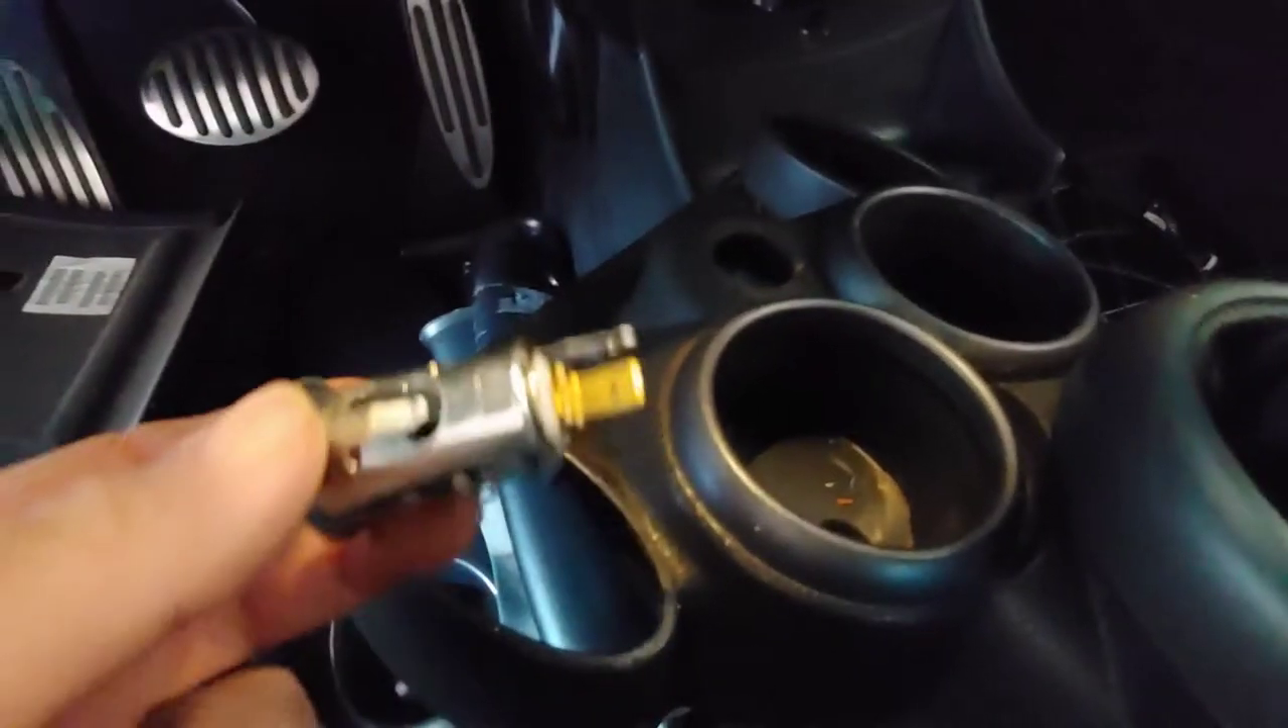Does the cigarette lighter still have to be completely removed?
No.